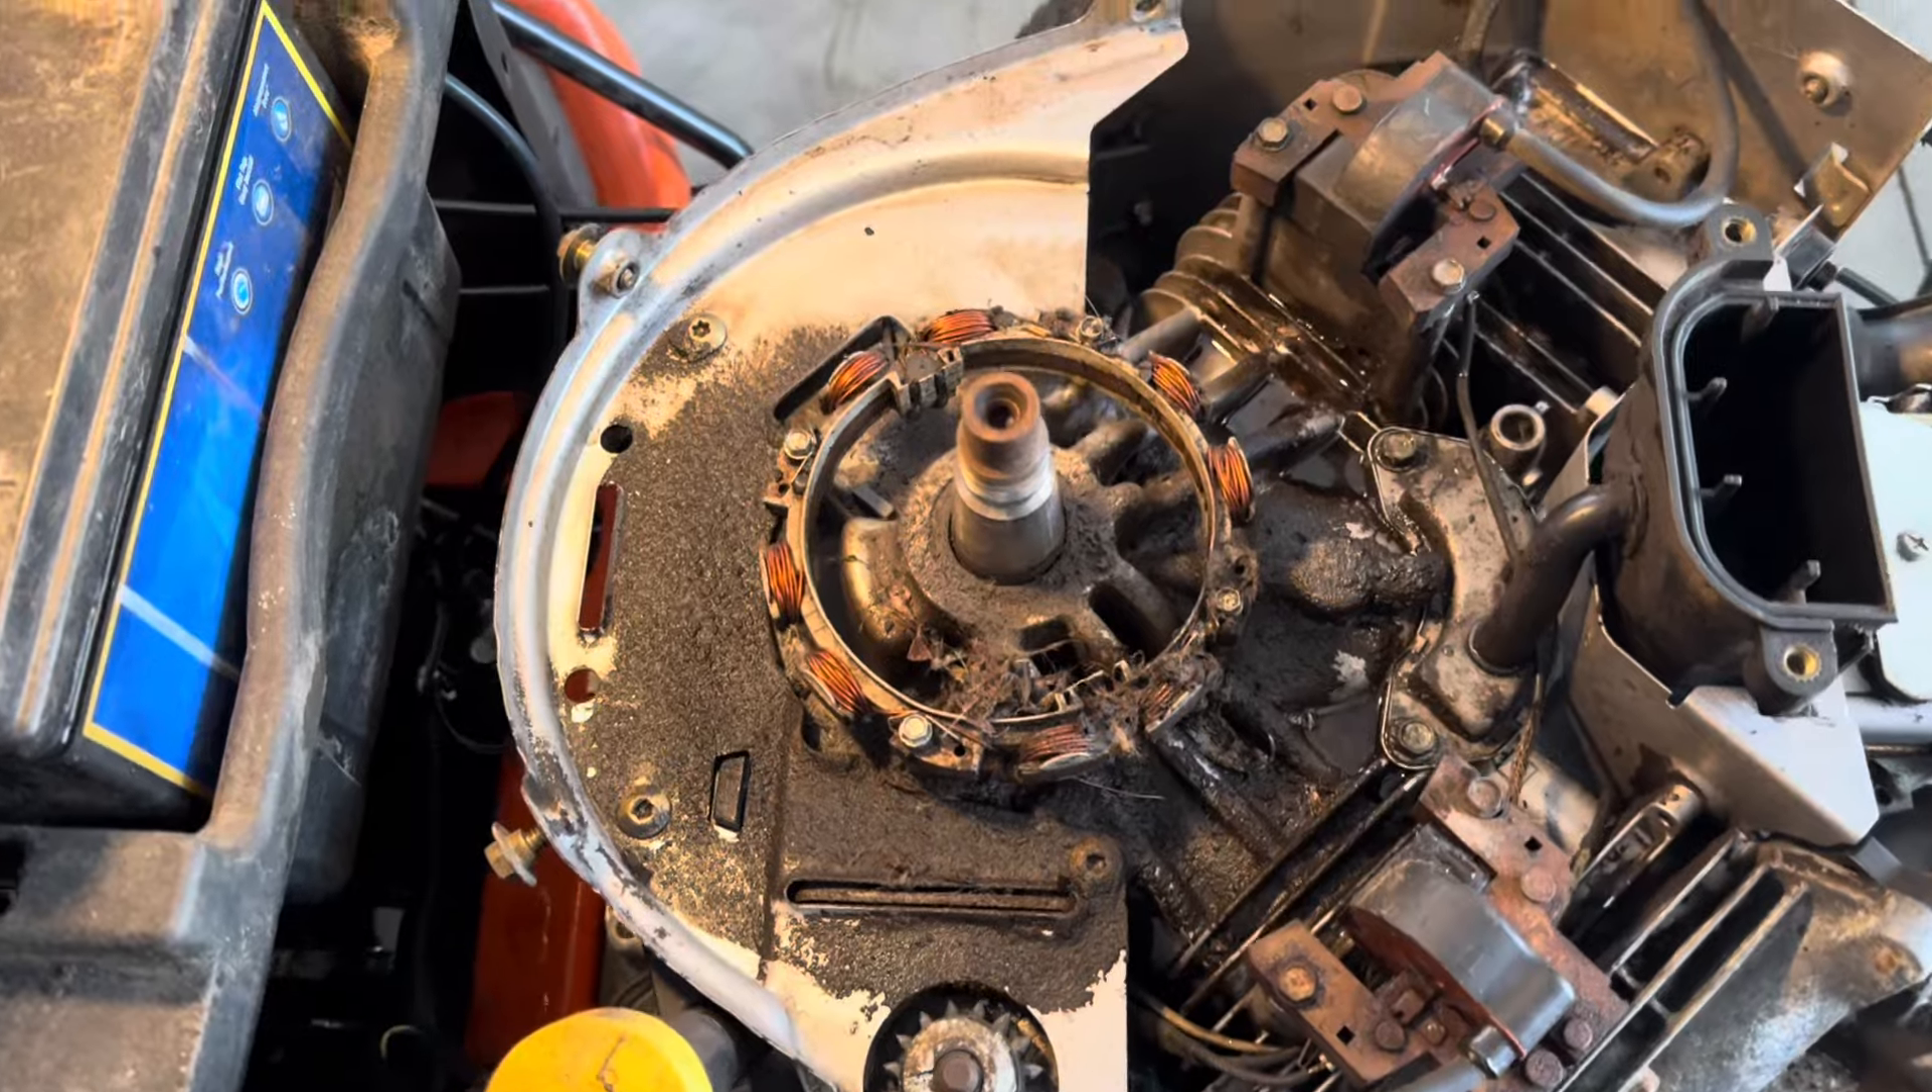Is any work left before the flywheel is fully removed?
No.